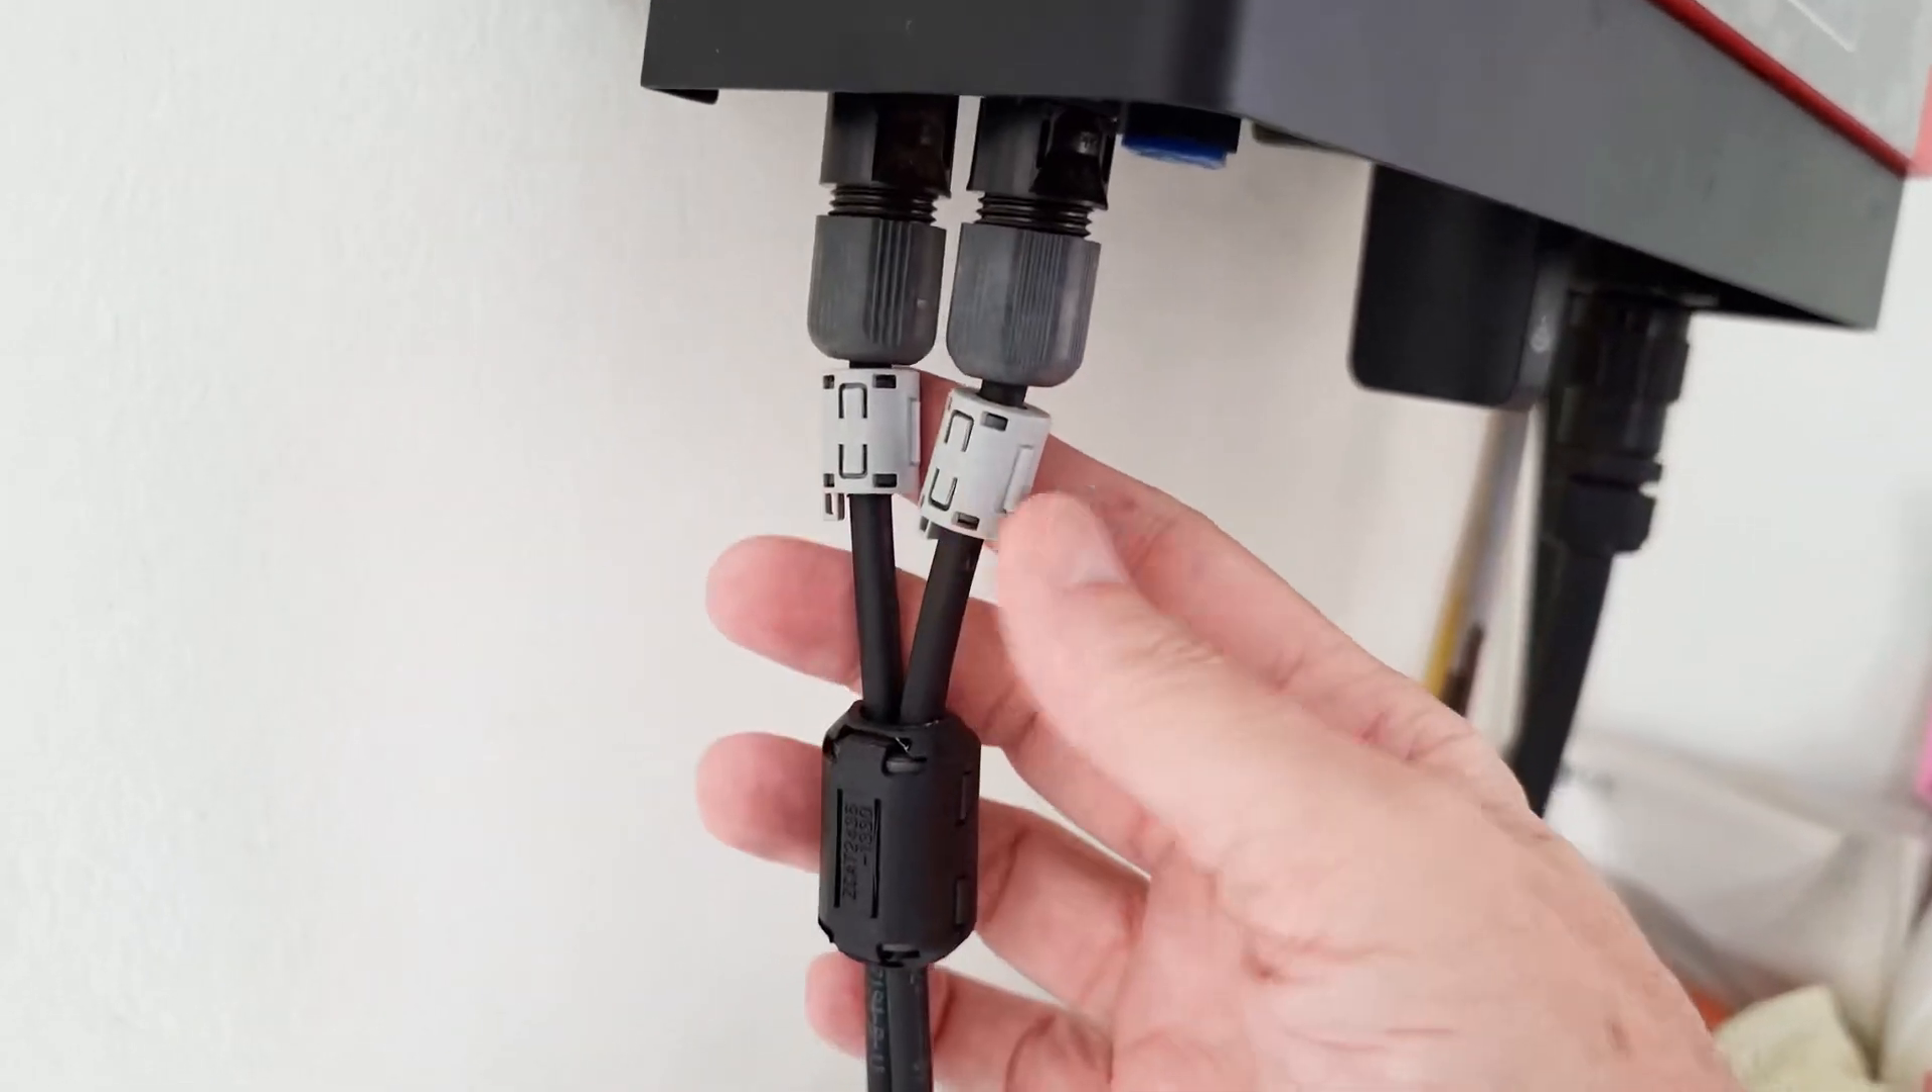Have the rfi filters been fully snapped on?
Yes.